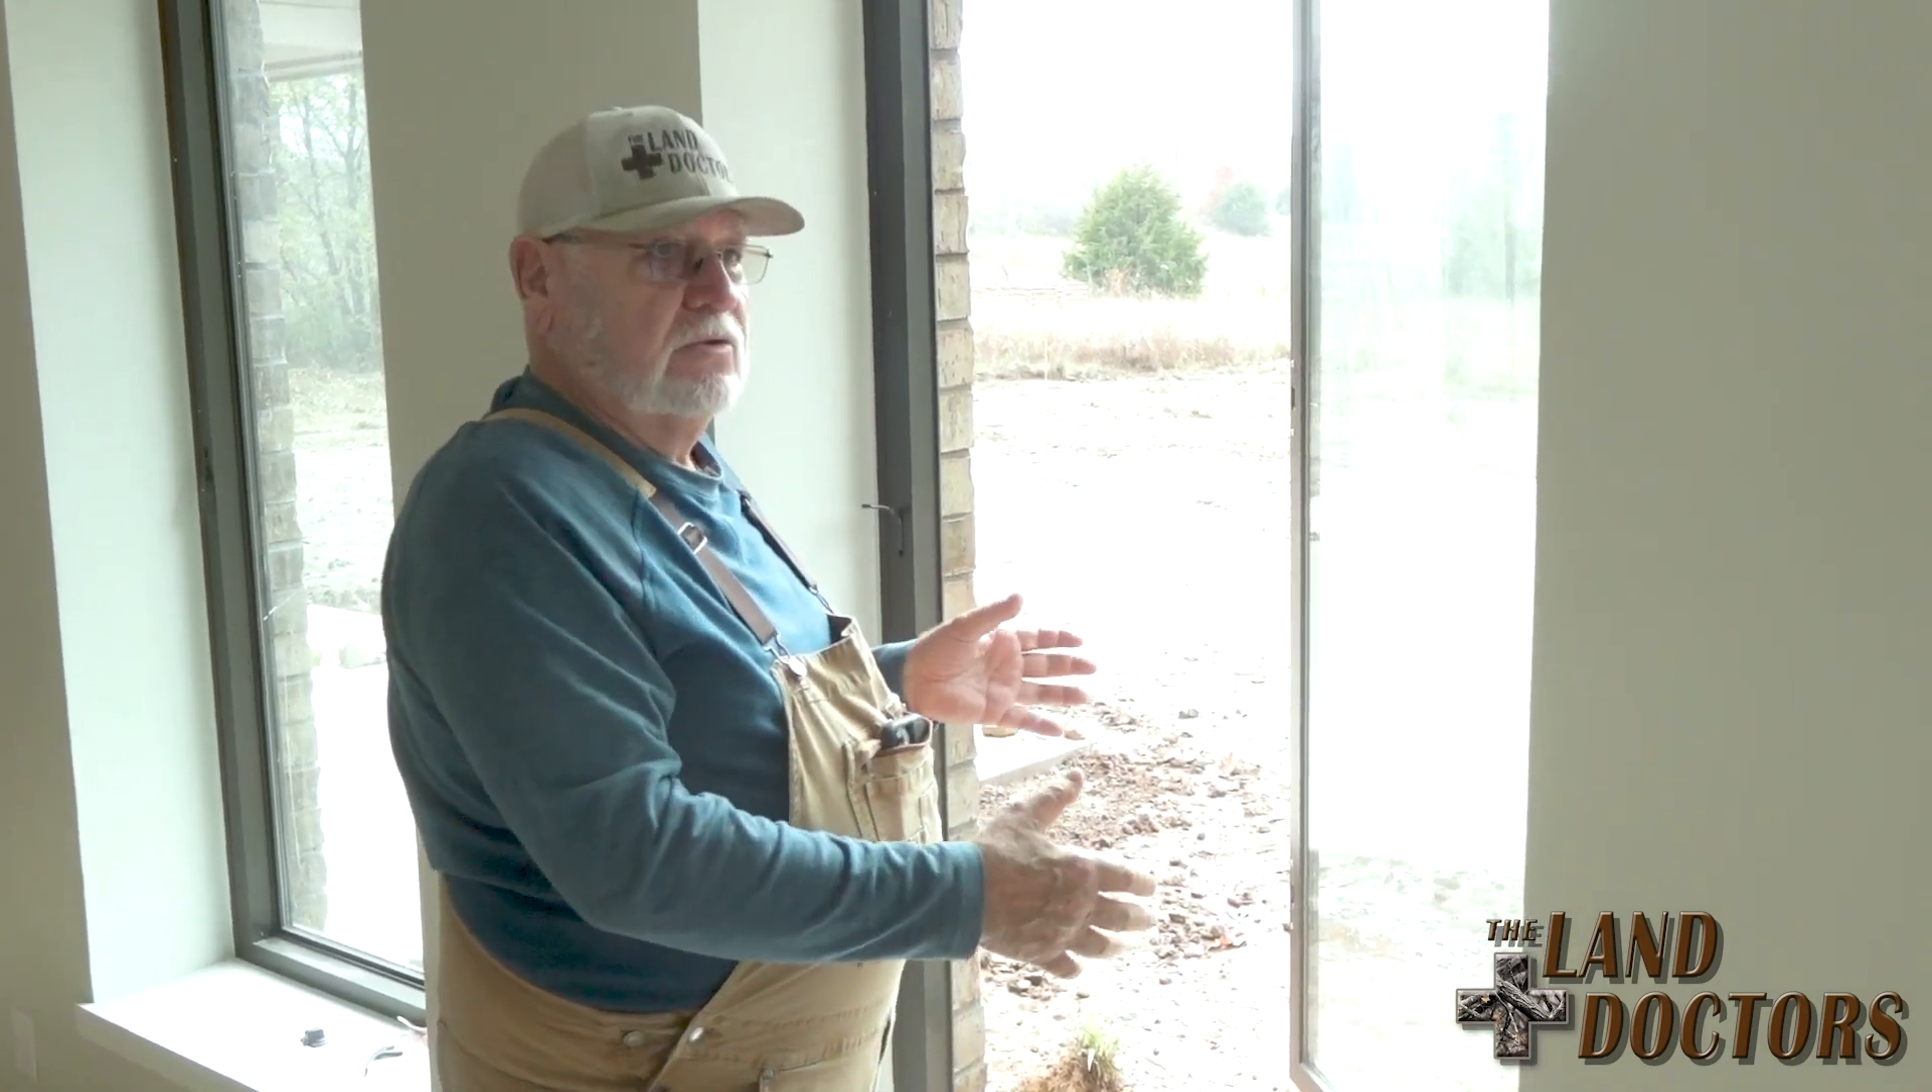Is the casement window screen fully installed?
No.